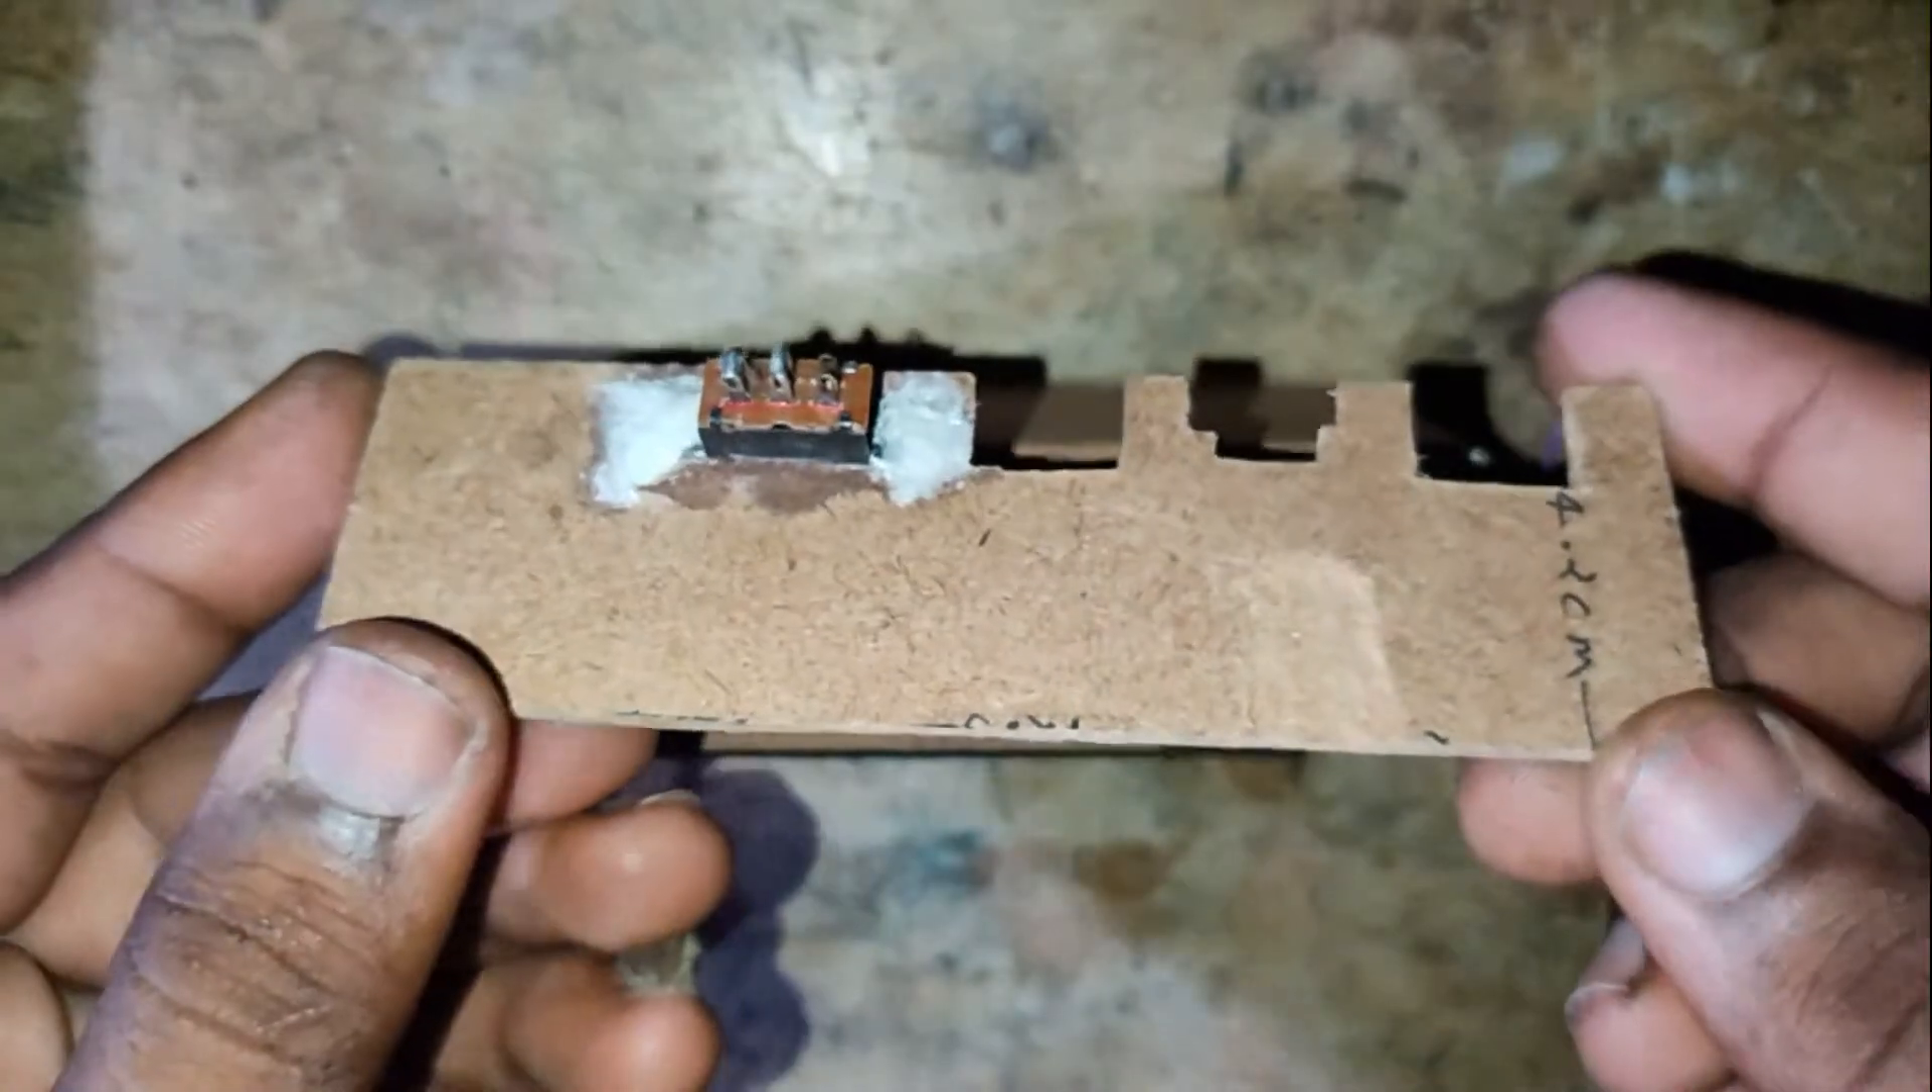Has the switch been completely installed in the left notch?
Yes.